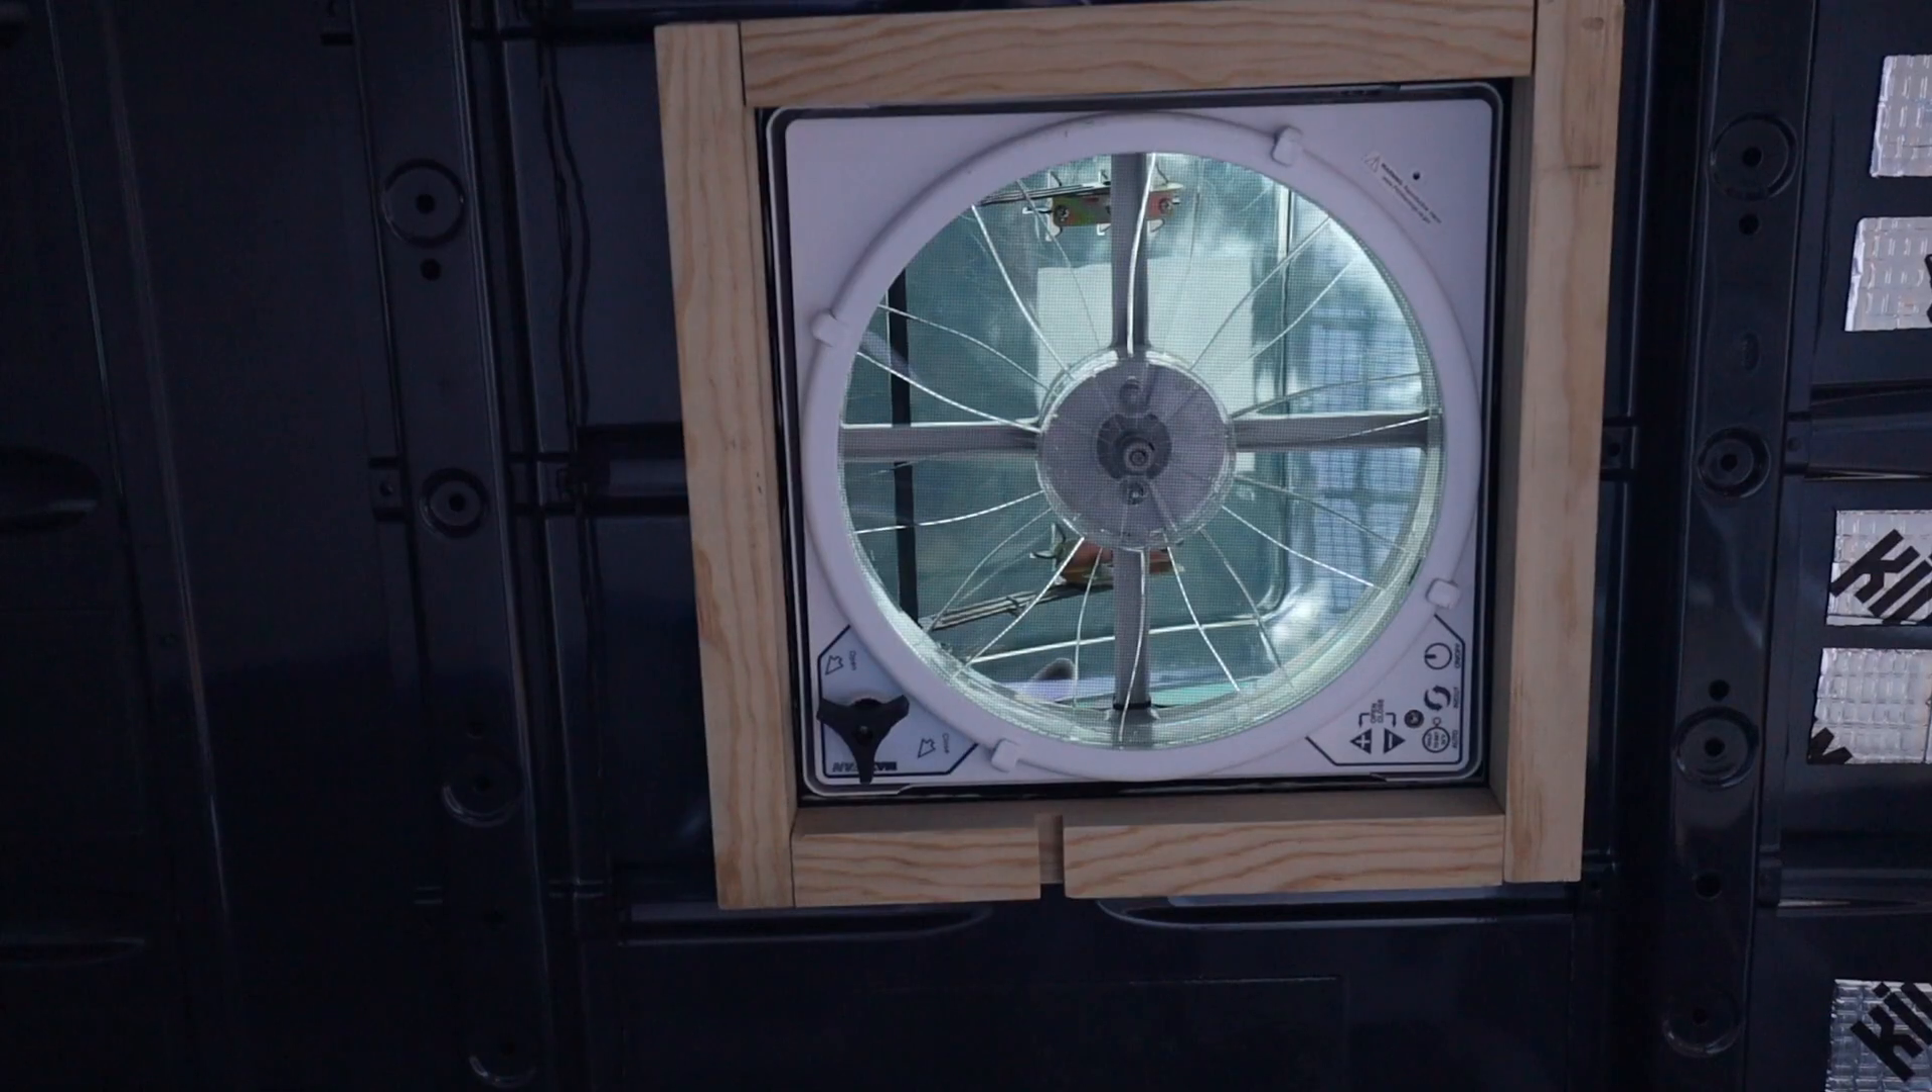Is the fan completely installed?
Yes.